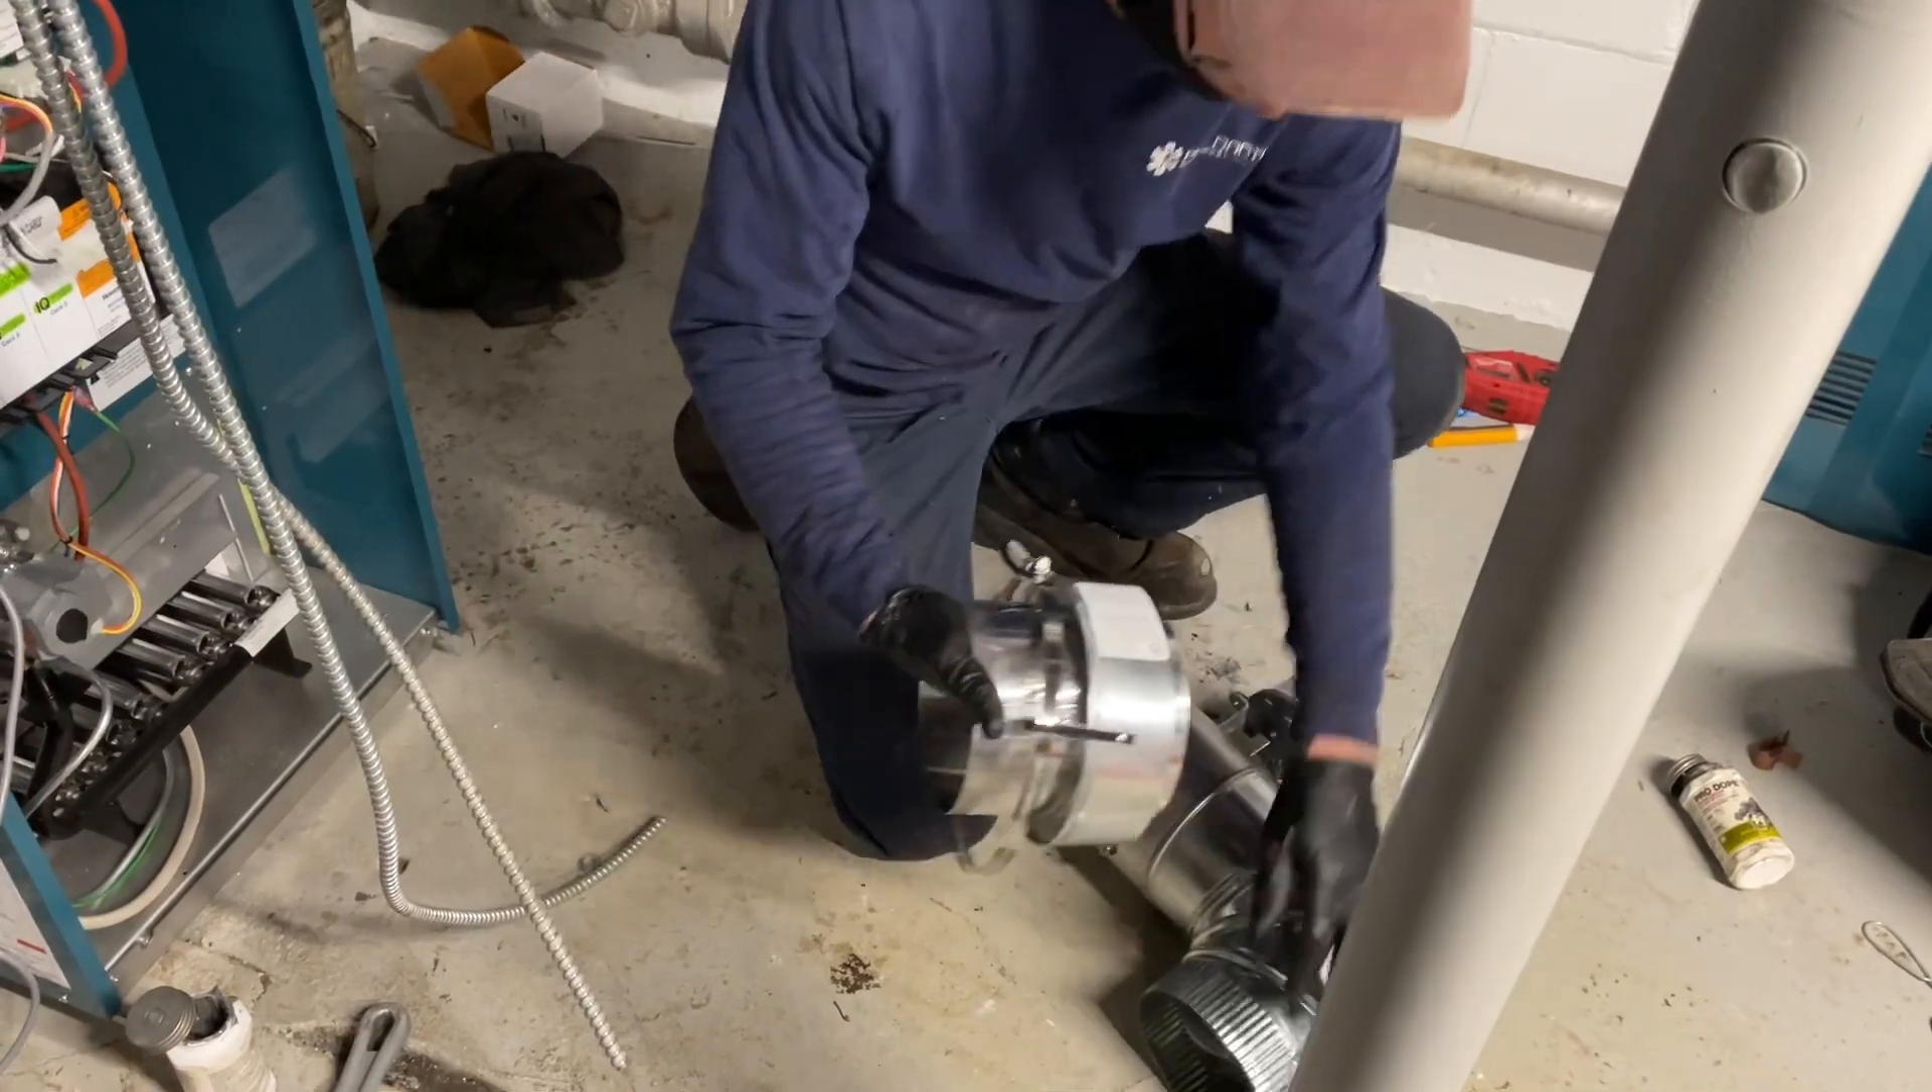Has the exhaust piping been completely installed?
No.